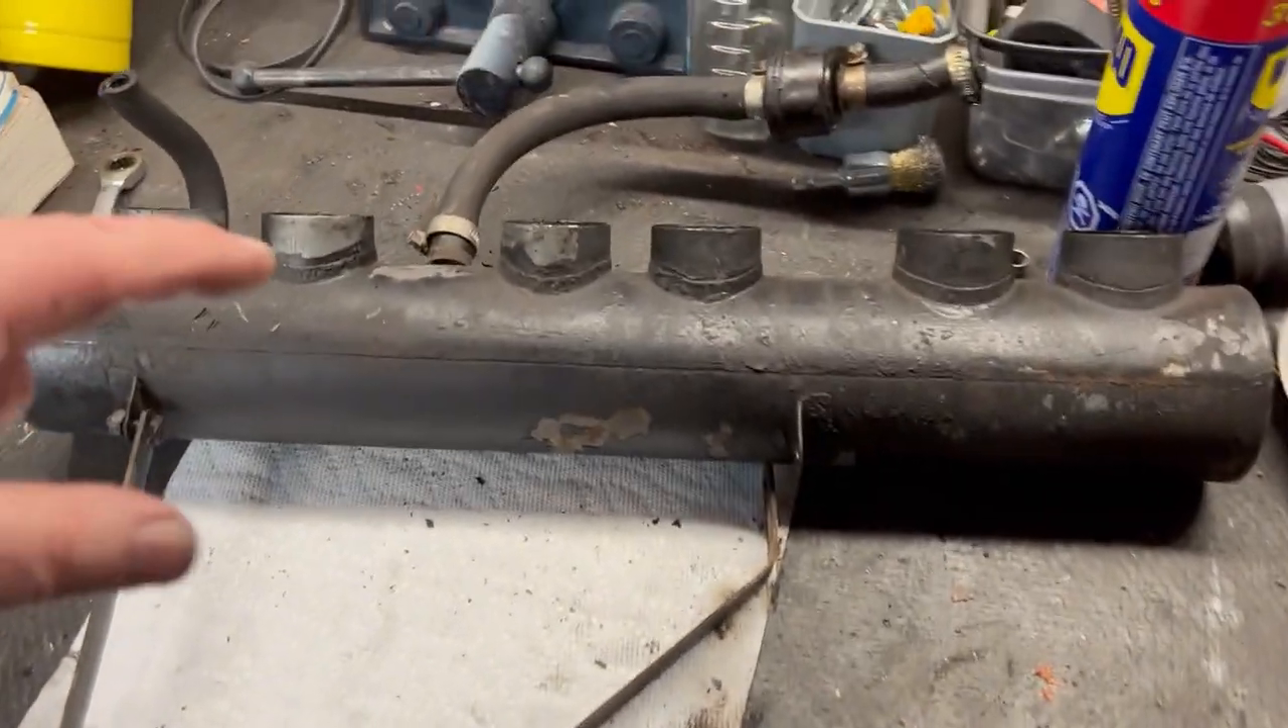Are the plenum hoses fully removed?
No.